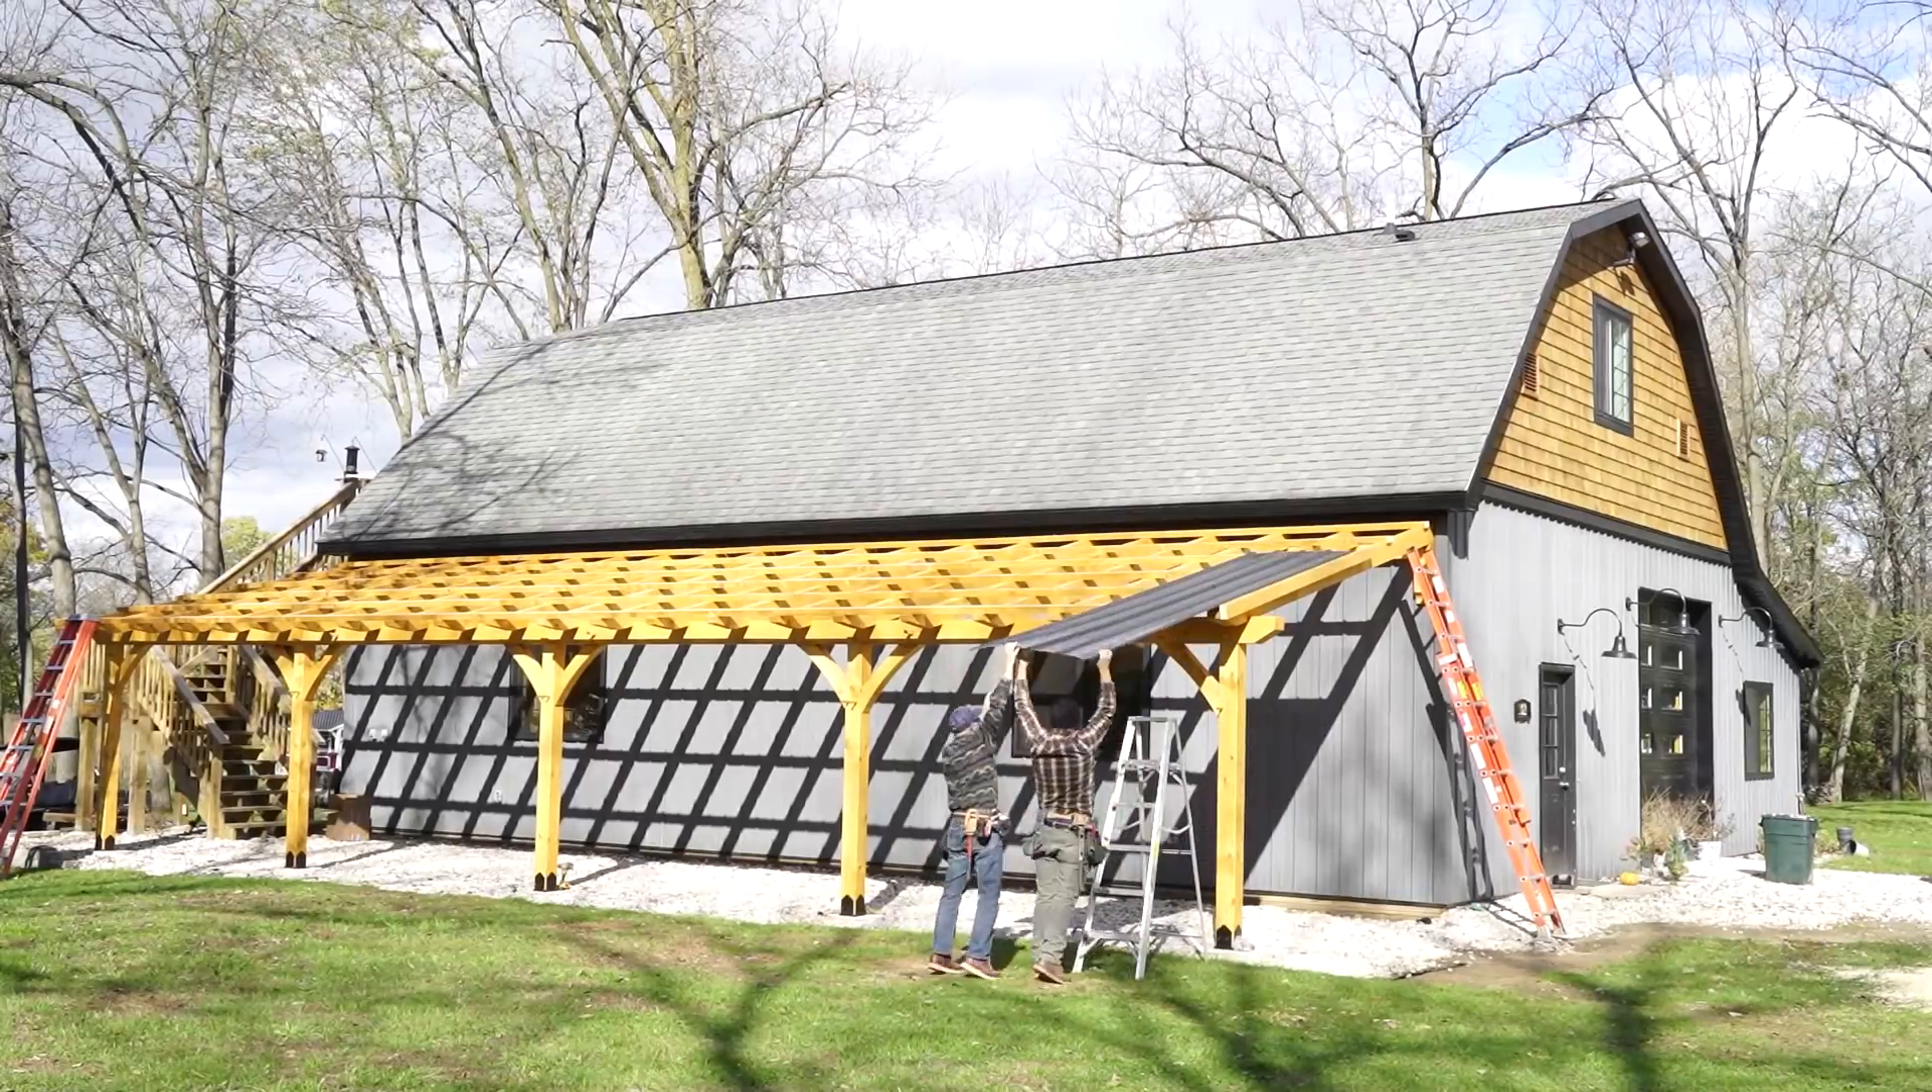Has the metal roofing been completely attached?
No.